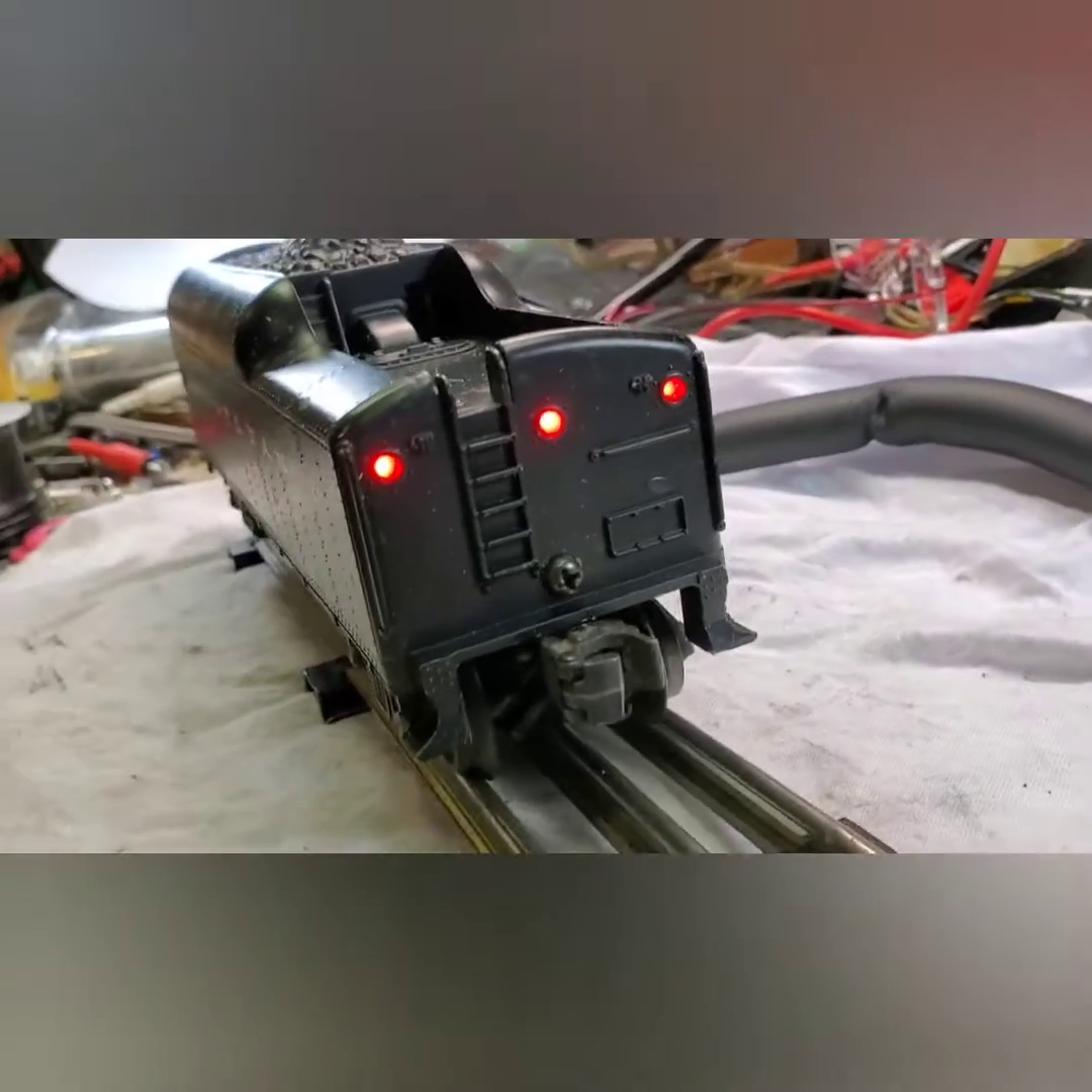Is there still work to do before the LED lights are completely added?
No.